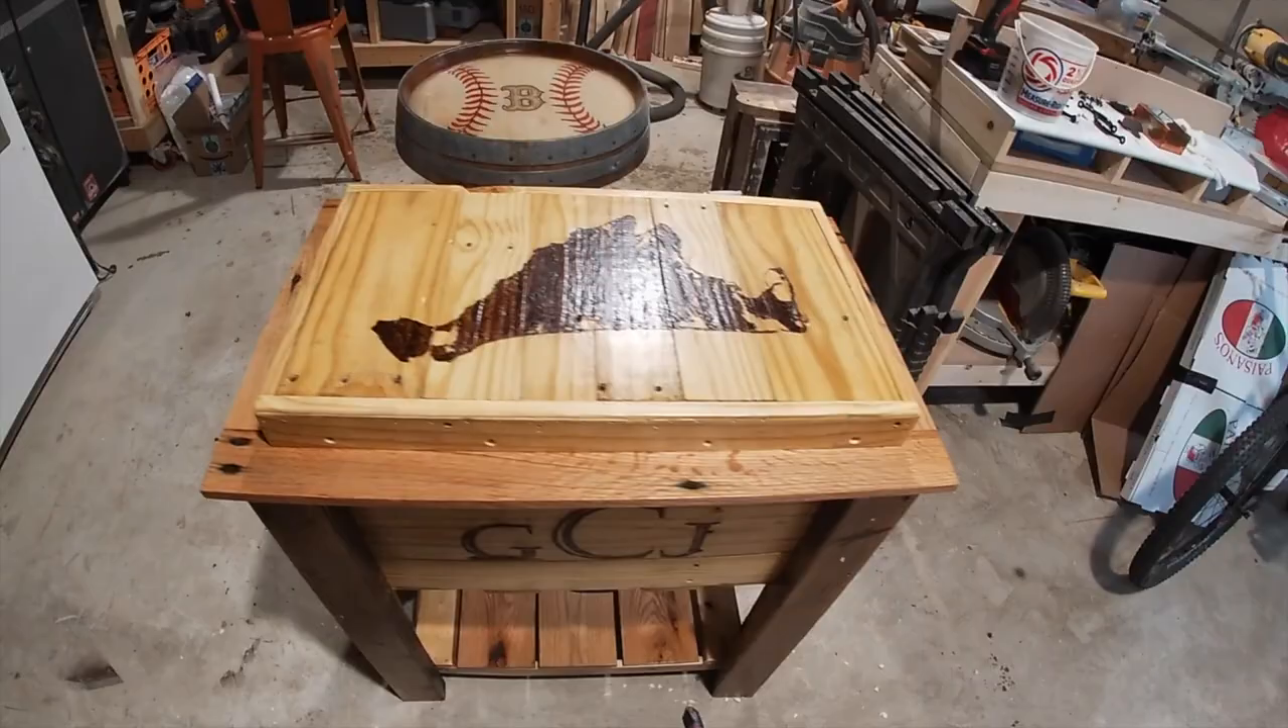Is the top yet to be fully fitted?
No.